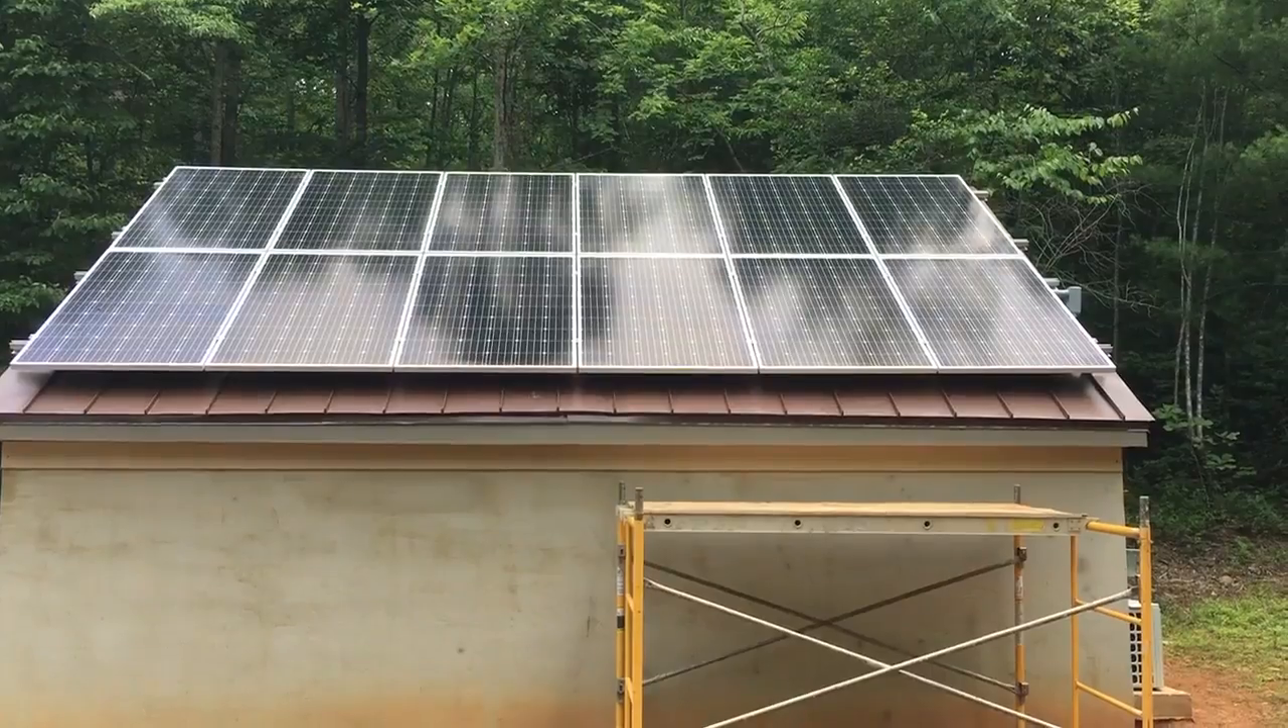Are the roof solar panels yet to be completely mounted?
No.